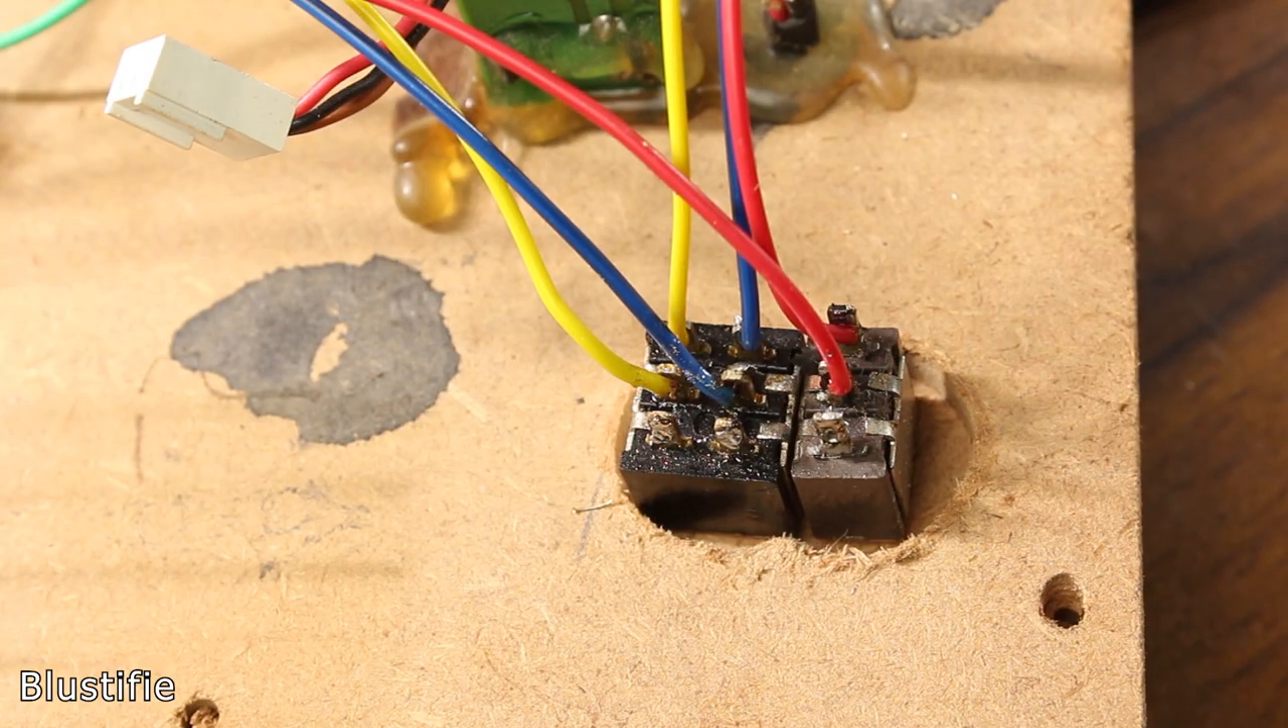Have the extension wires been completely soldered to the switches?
Yes.